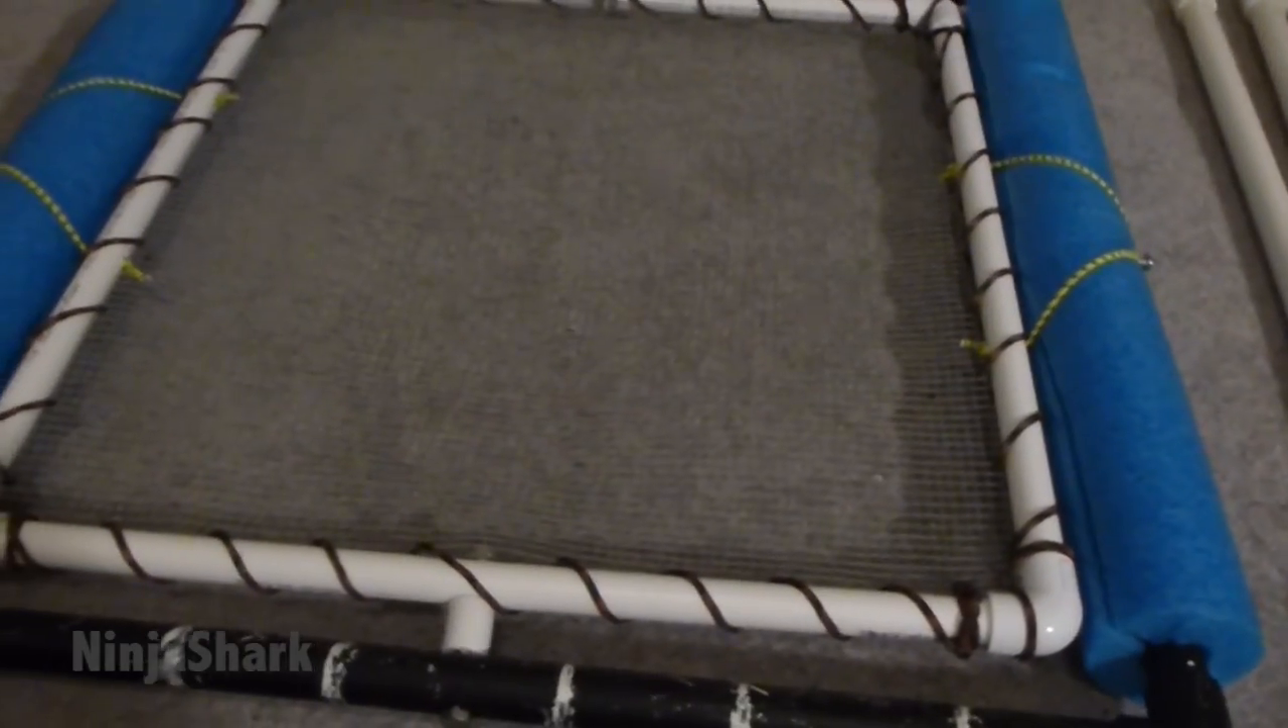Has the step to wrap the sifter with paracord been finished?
Yes.